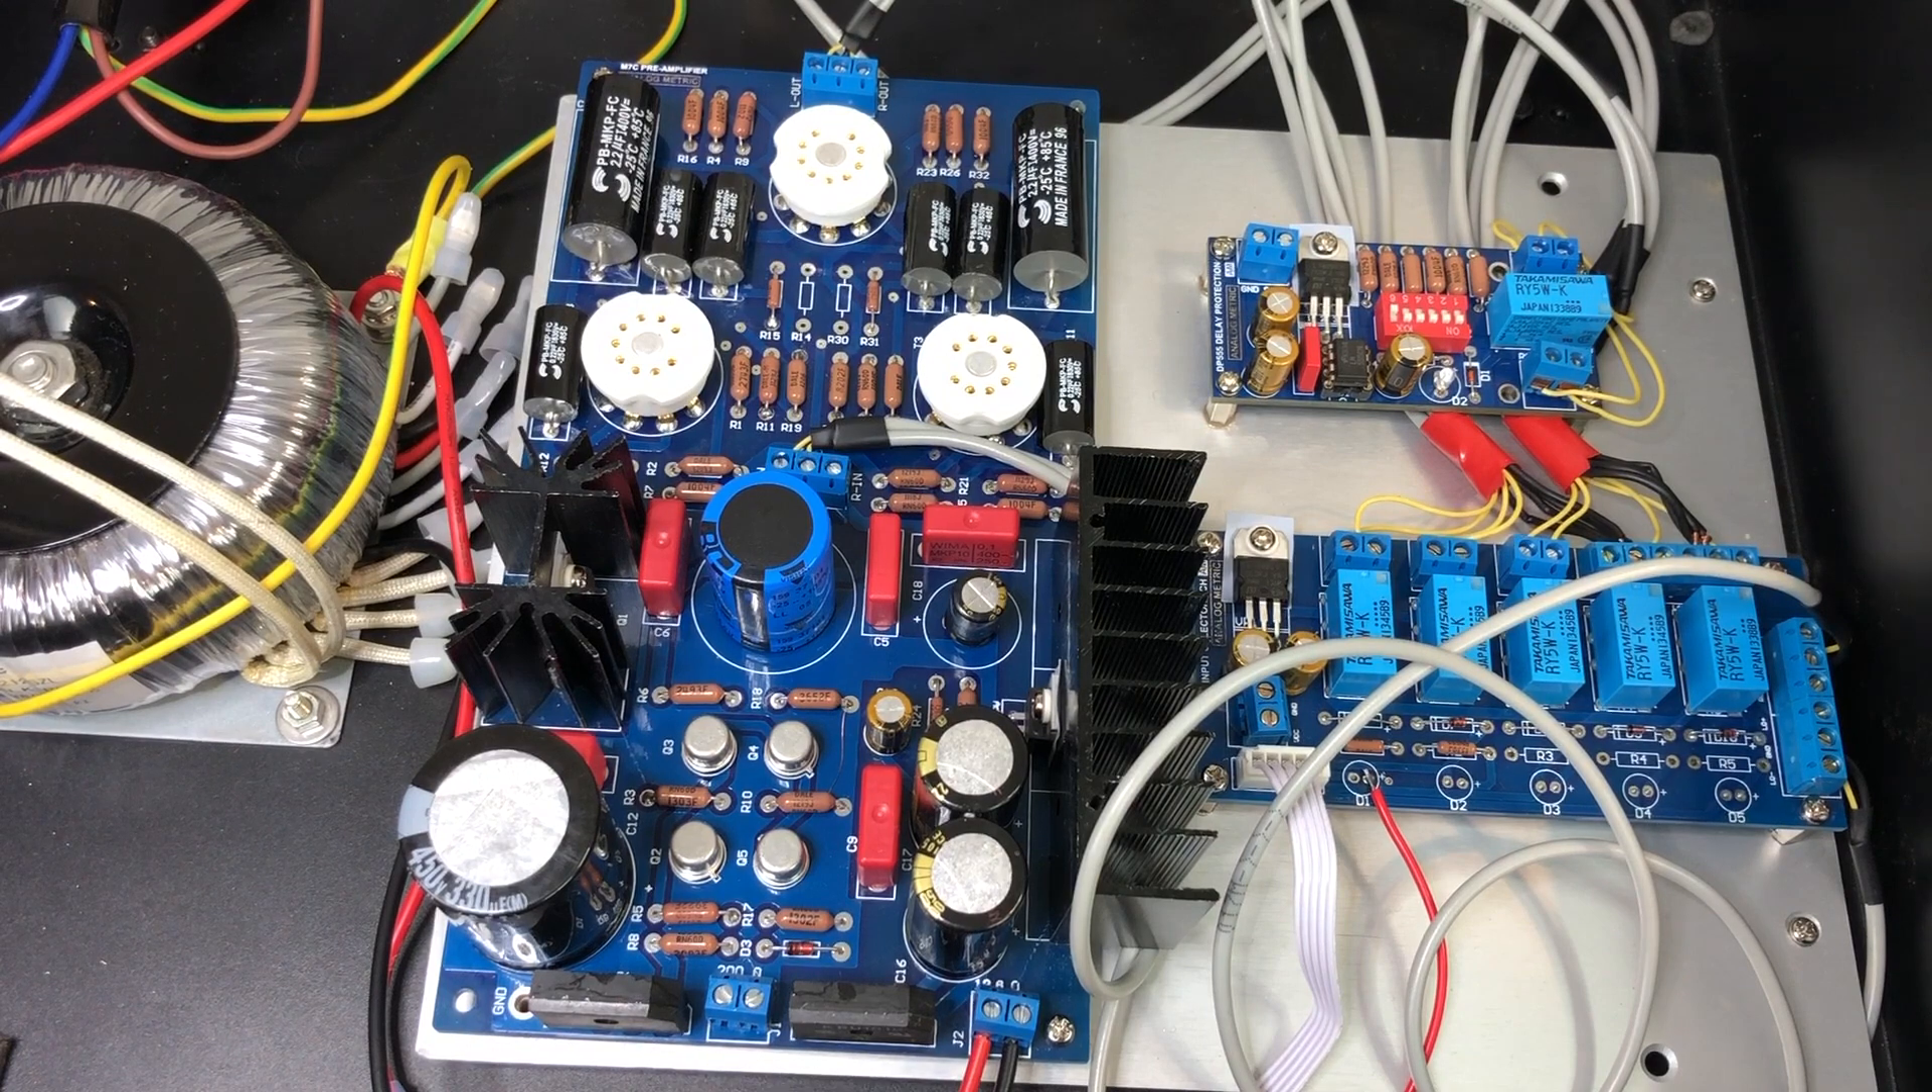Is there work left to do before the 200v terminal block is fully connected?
Yes.